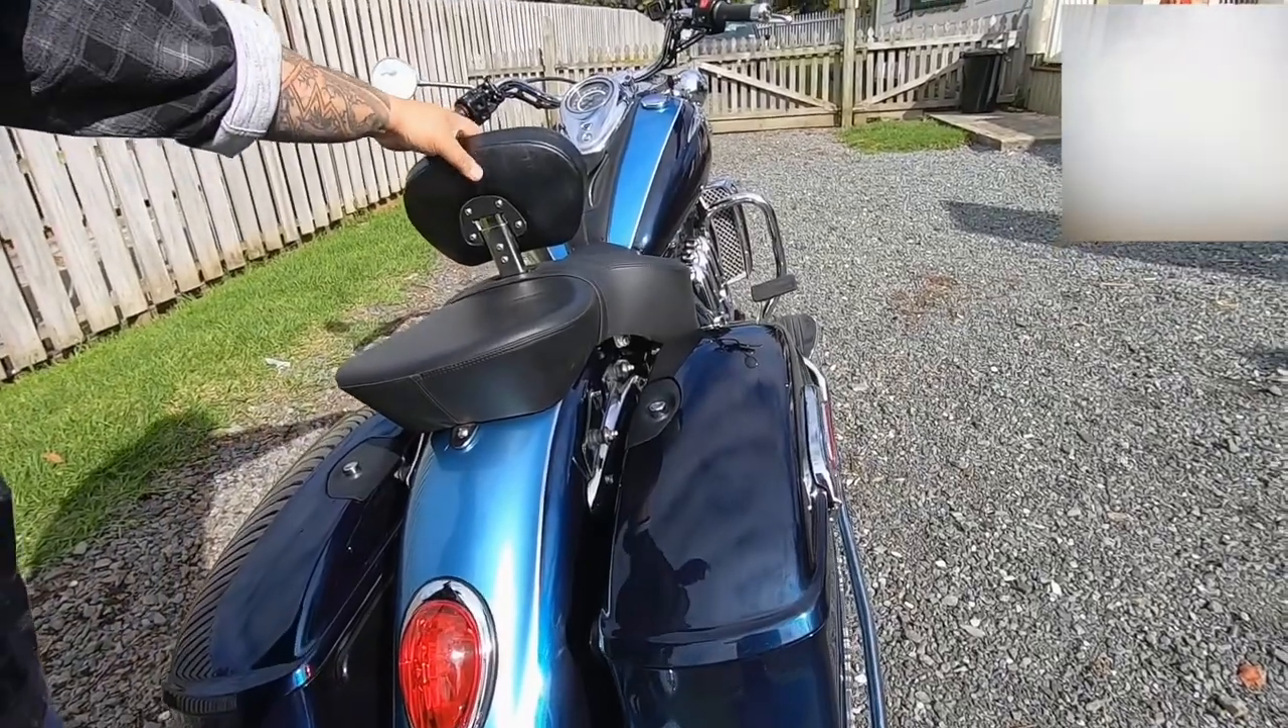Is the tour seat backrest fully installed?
Yes.